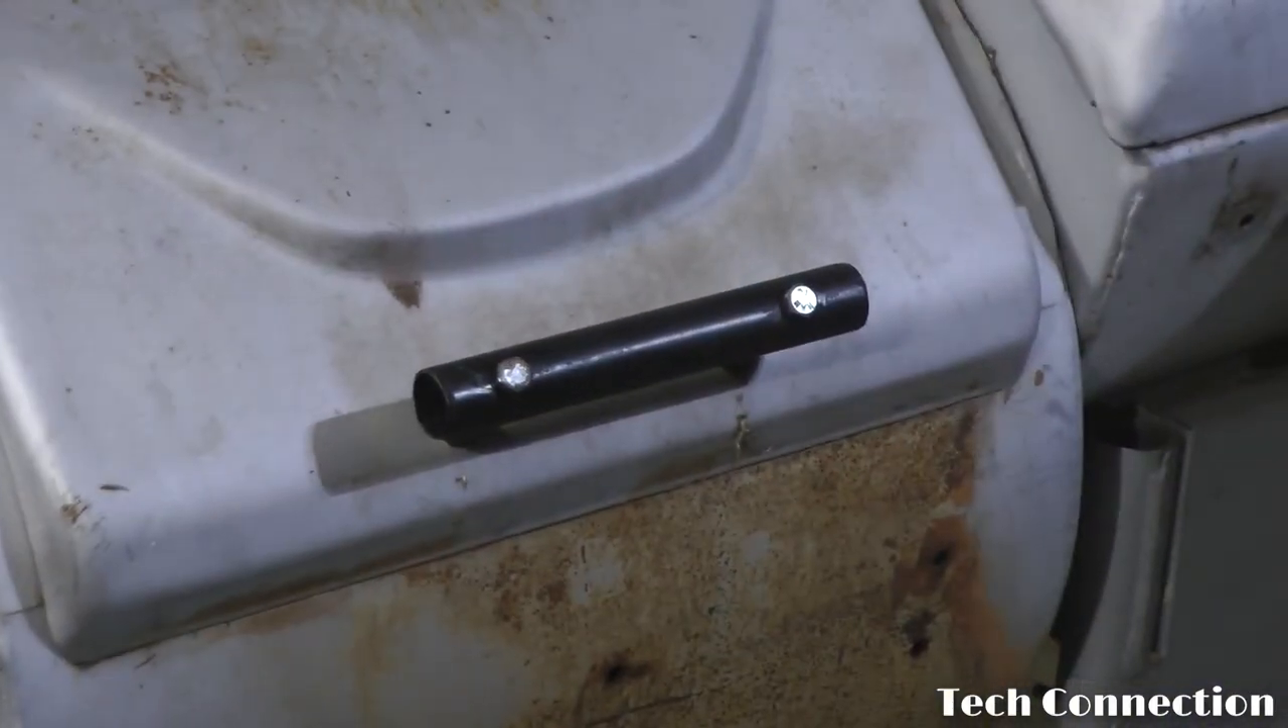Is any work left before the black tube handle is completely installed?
No.